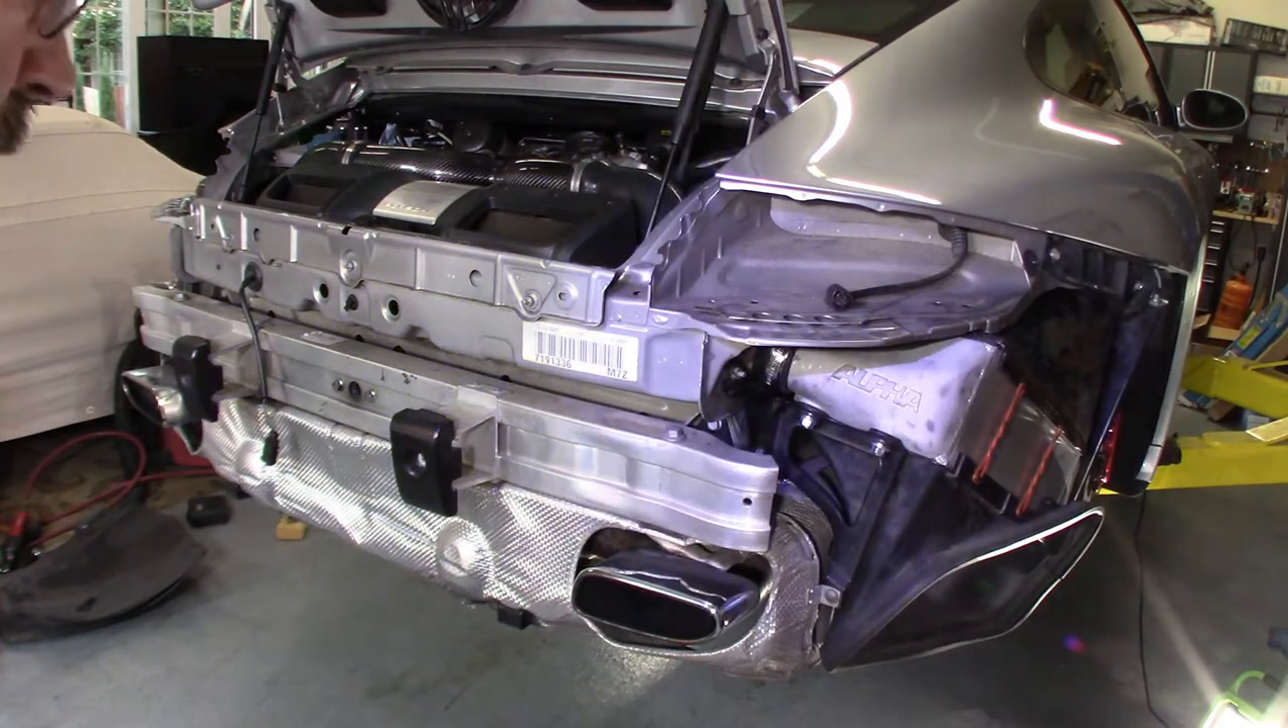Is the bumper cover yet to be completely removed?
No.